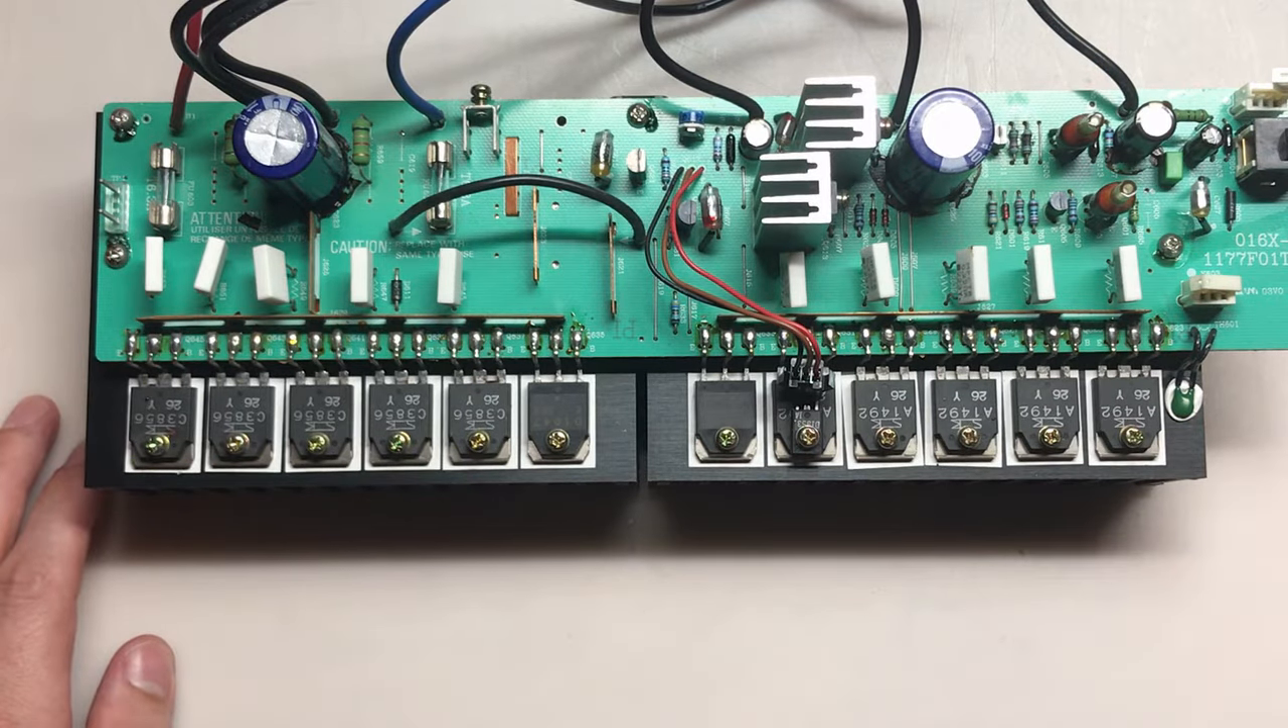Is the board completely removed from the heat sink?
No.